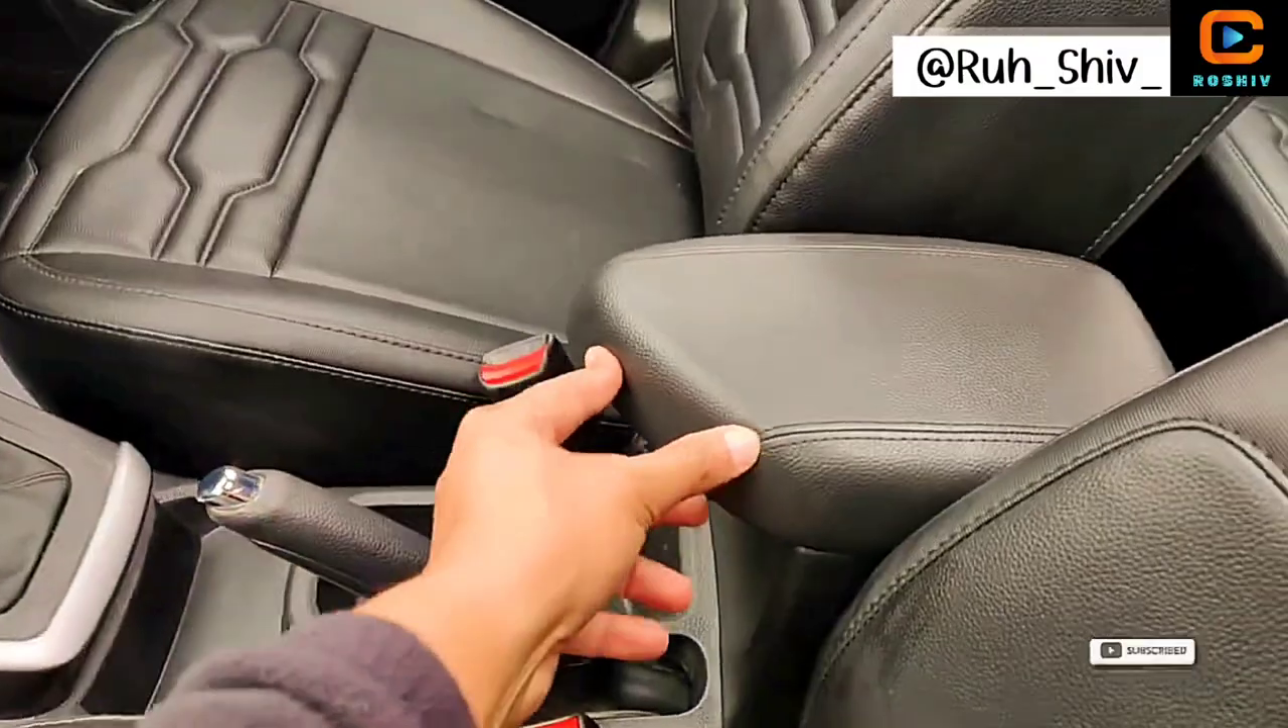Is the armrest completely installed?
Yes.